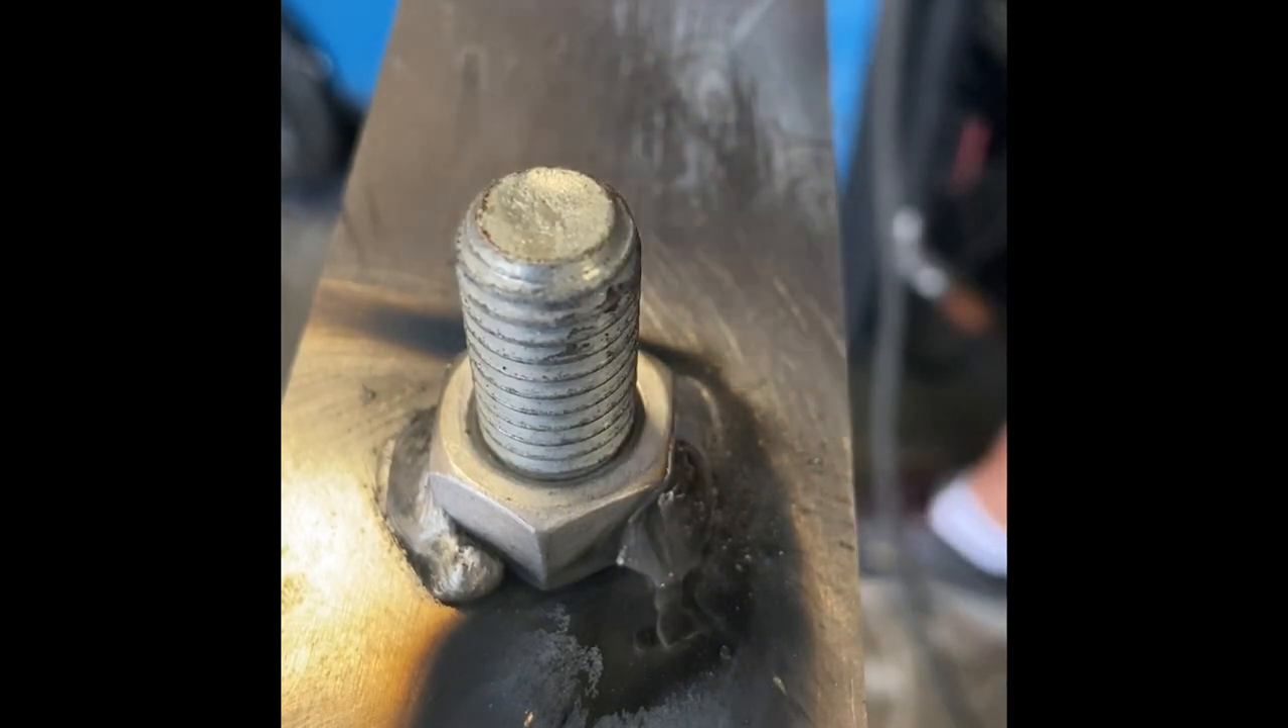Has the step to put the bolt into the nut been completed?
Yes.